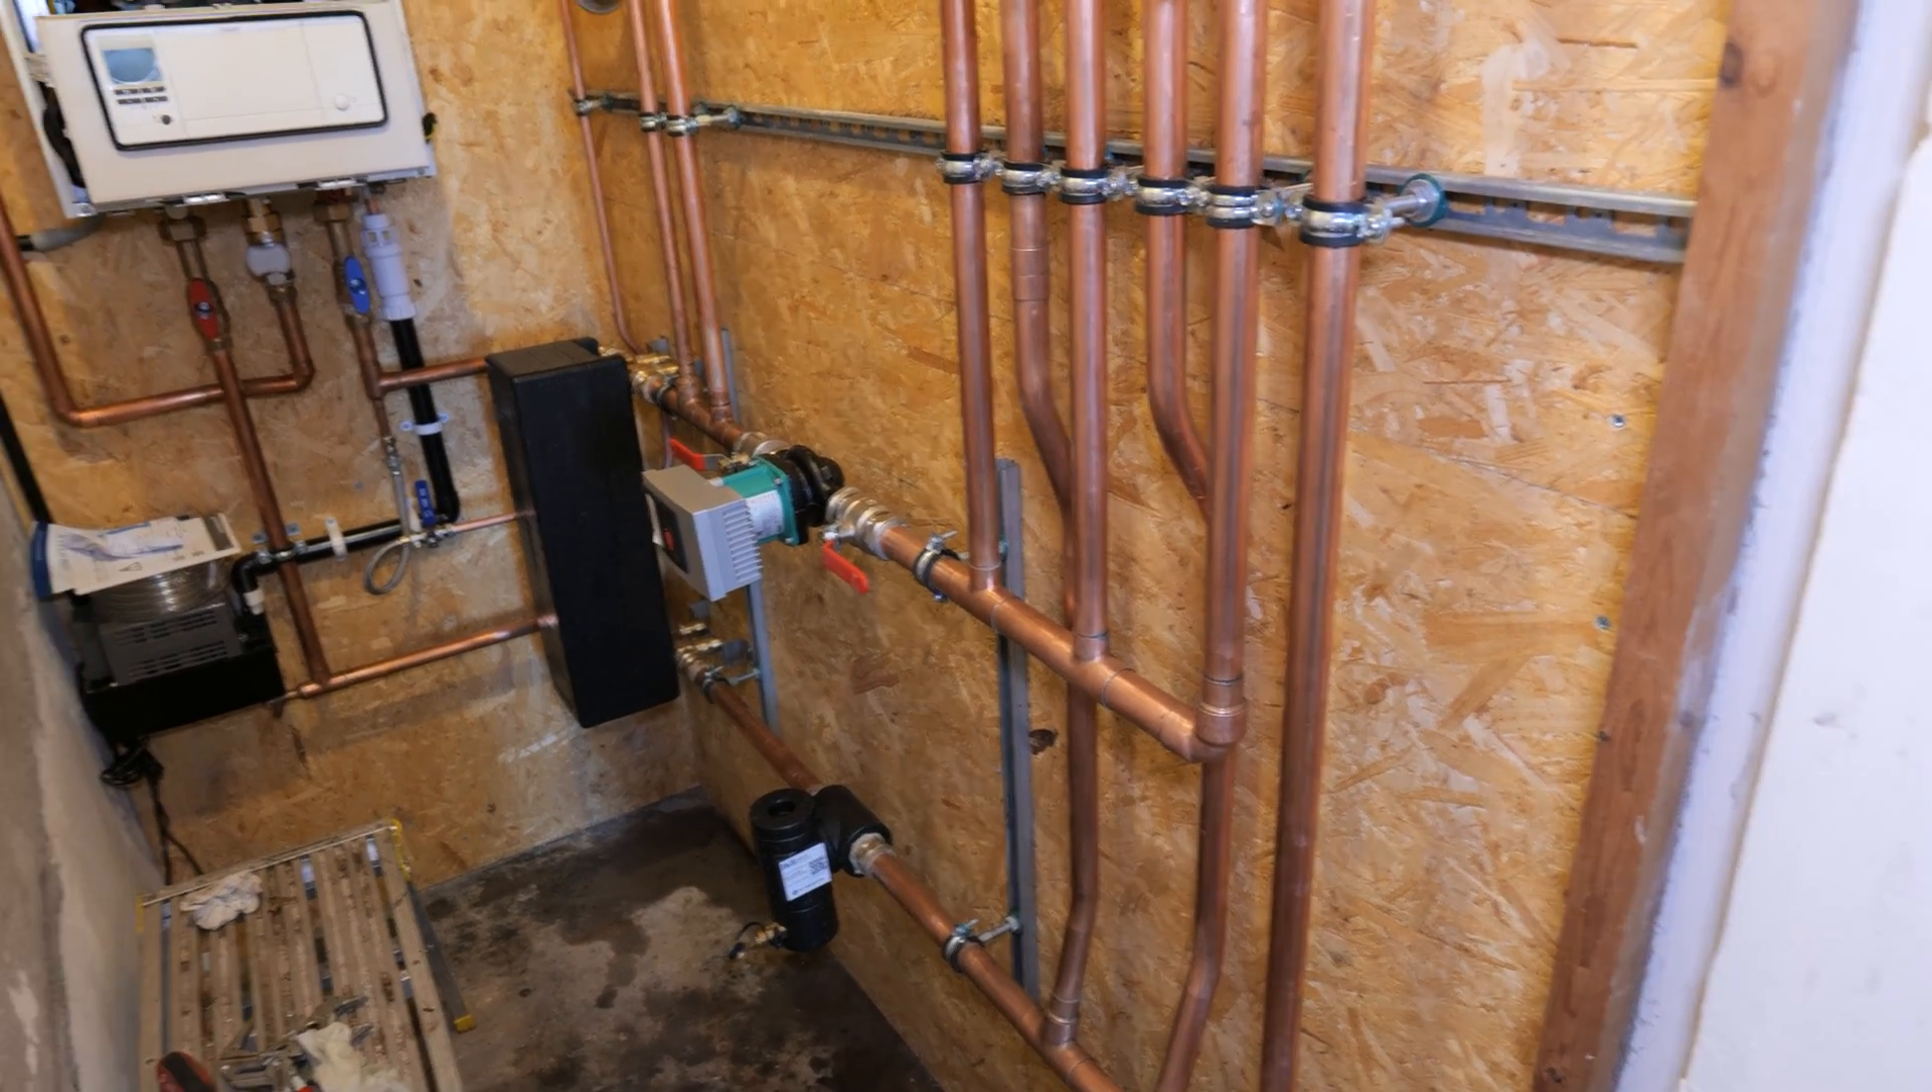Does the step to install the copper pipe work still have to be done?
No.